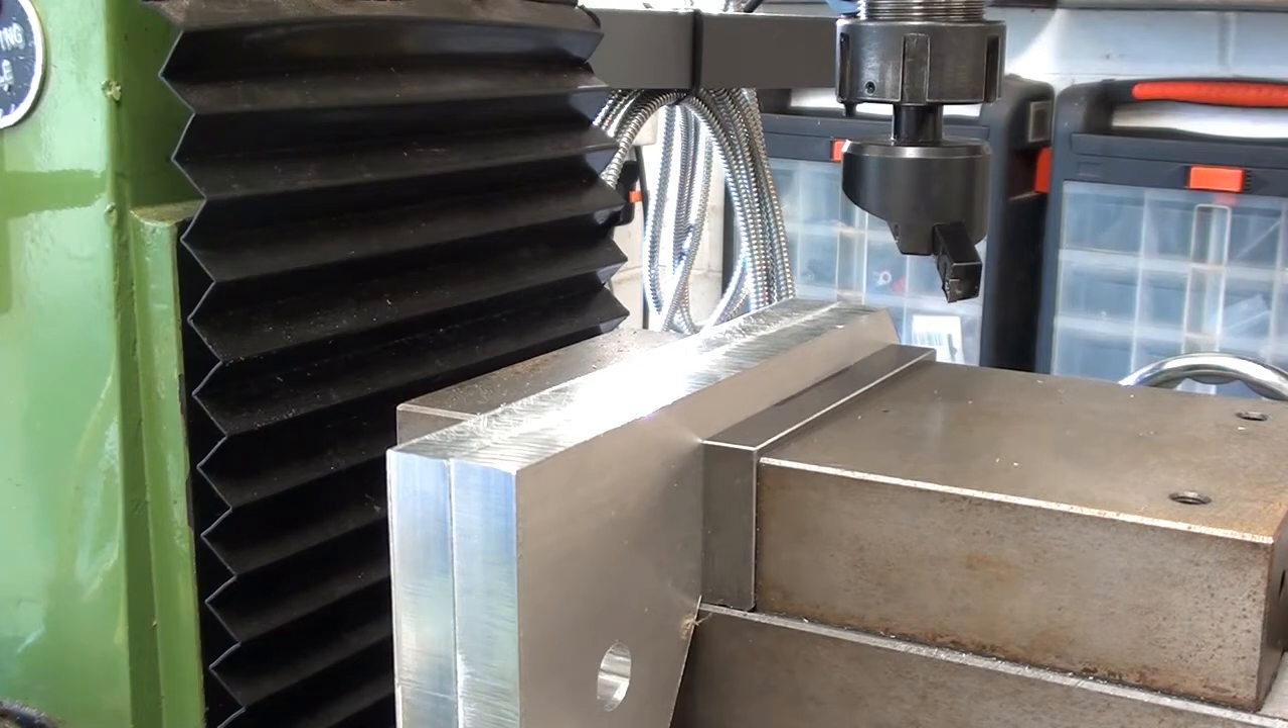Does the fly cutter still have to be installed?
No.